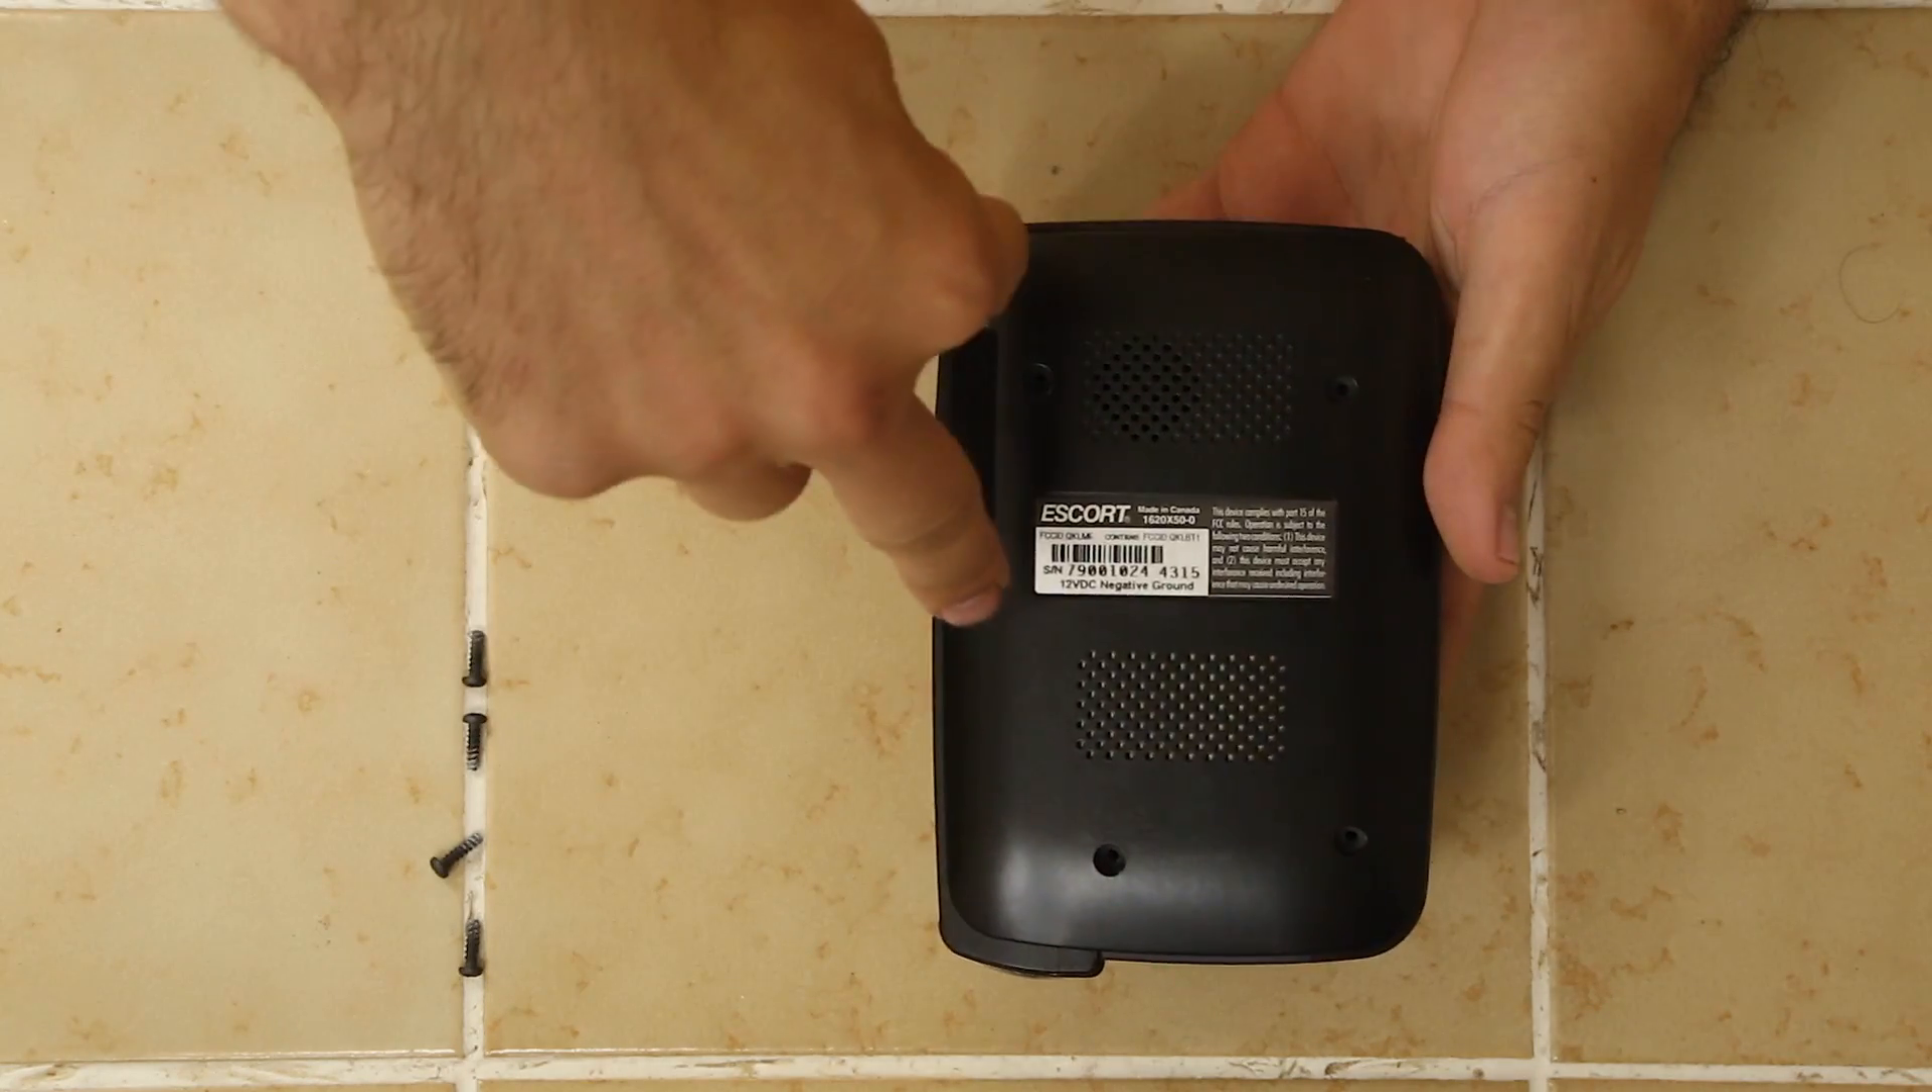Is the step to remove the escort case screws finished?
Yes.